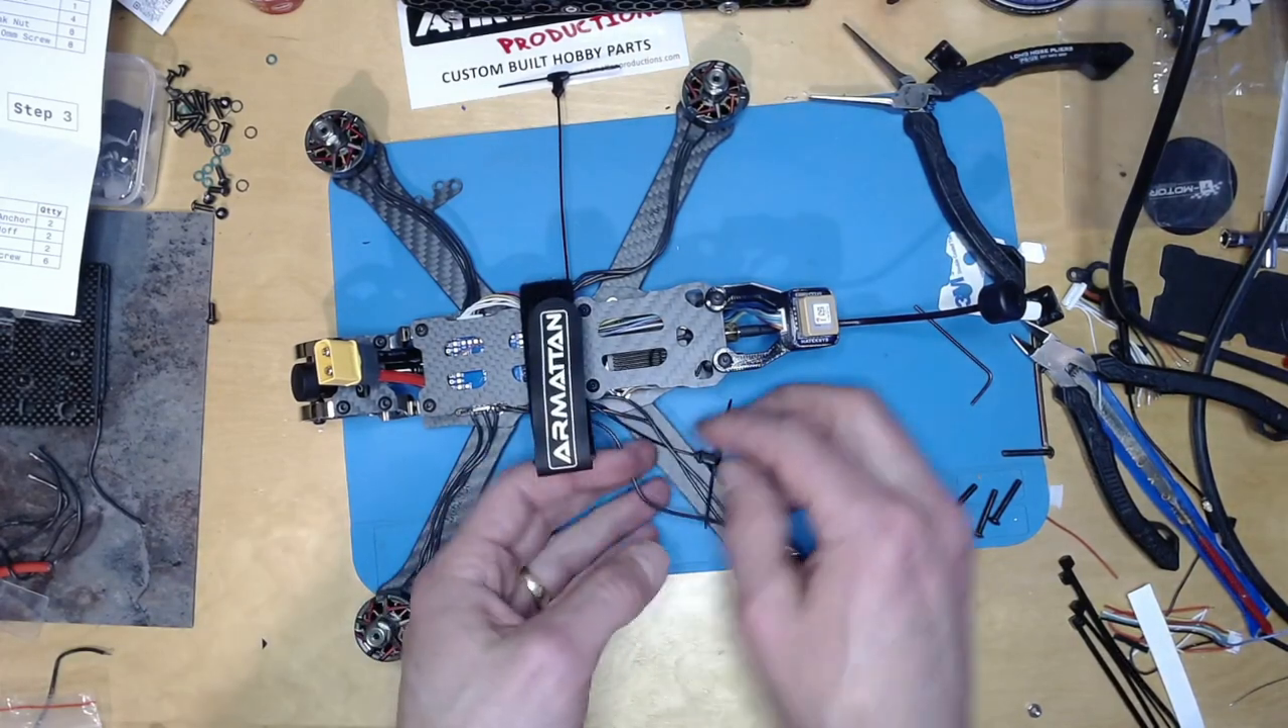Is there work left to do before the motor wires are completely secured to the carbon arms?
Yes.